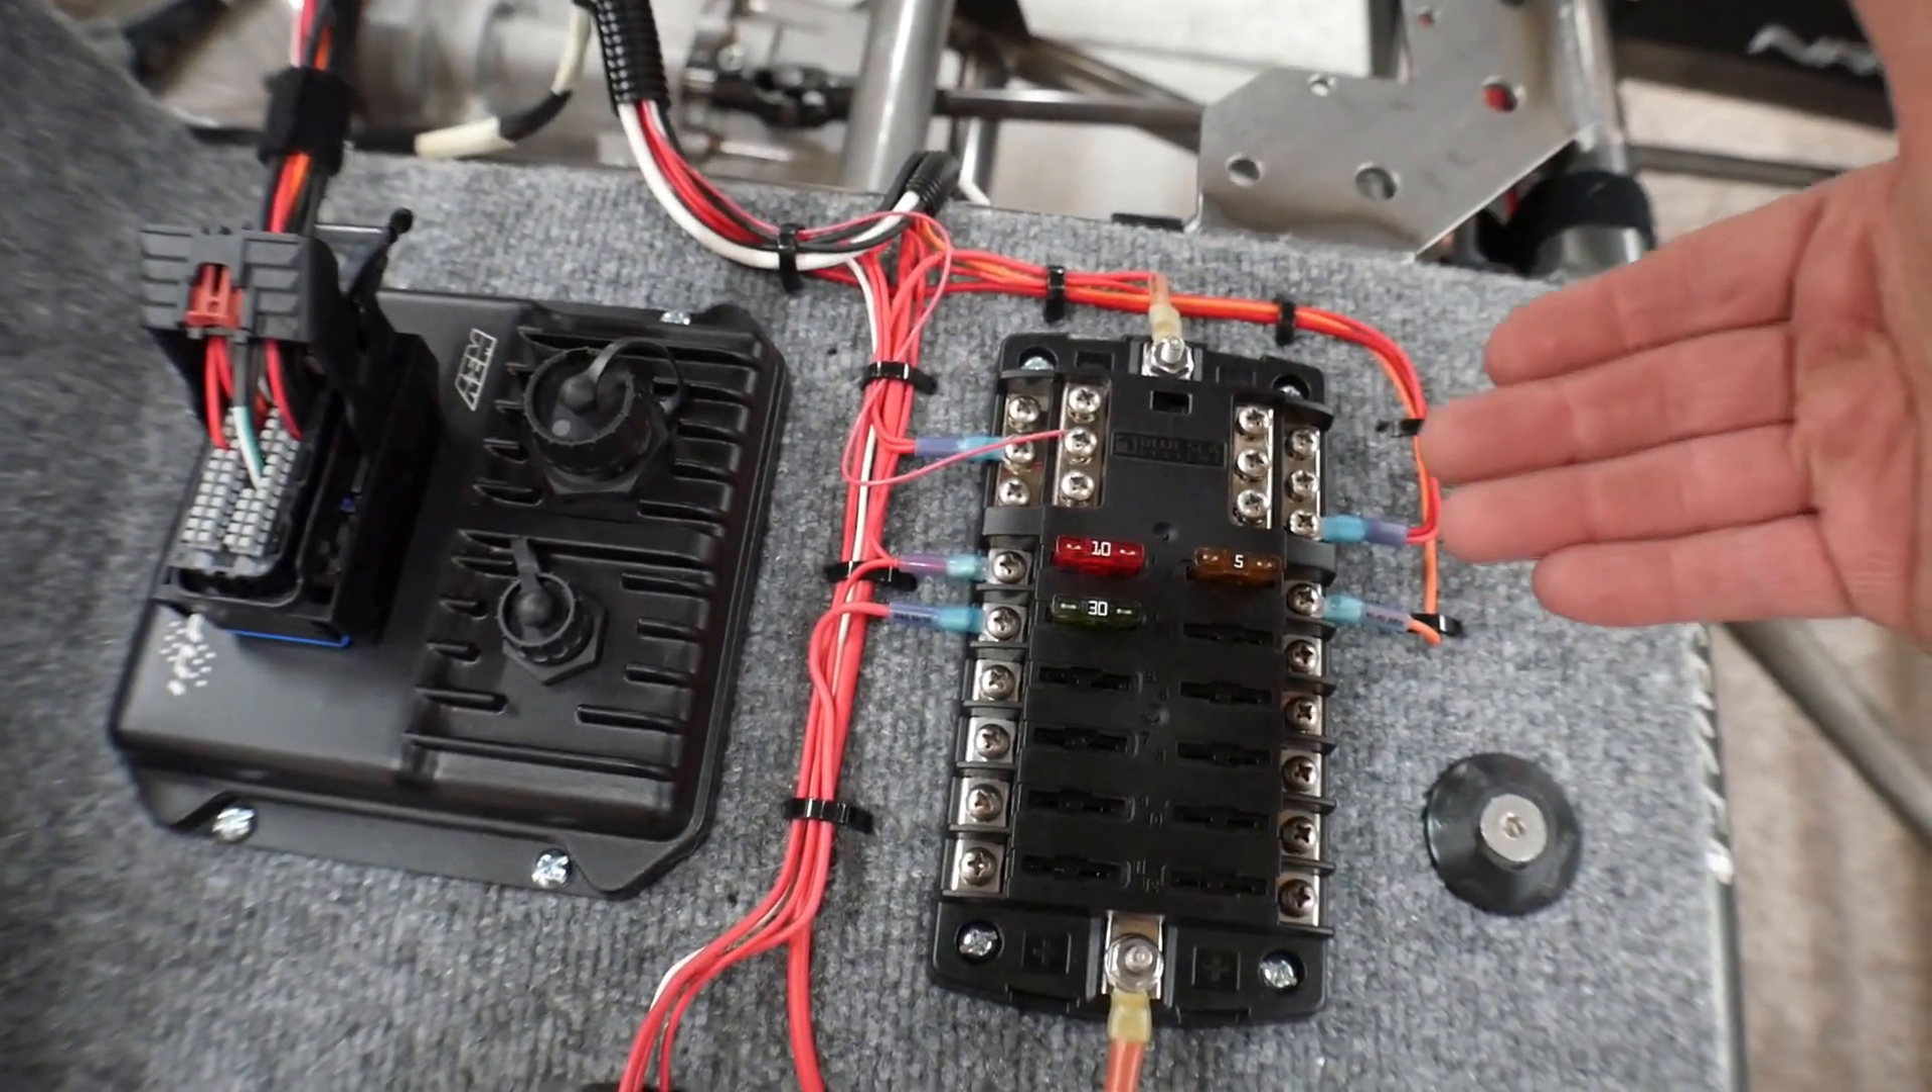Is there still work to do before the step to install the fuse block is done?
No.